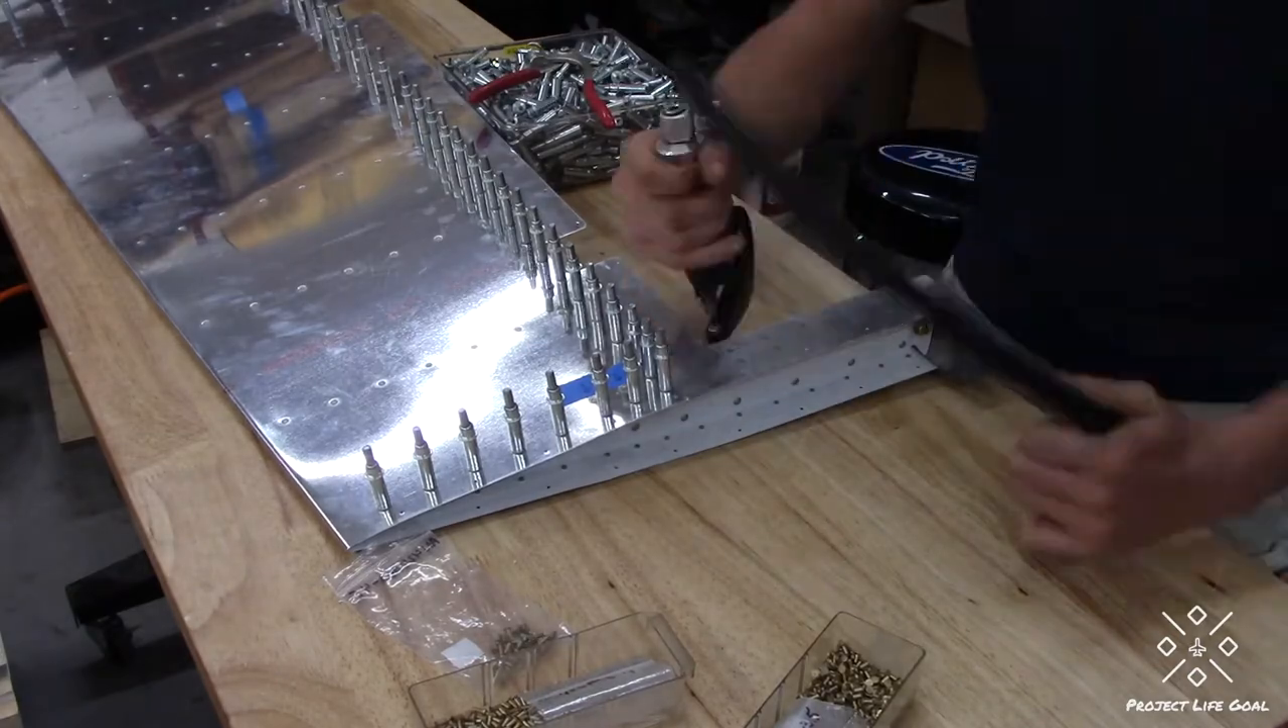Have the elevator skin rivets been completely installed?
No.